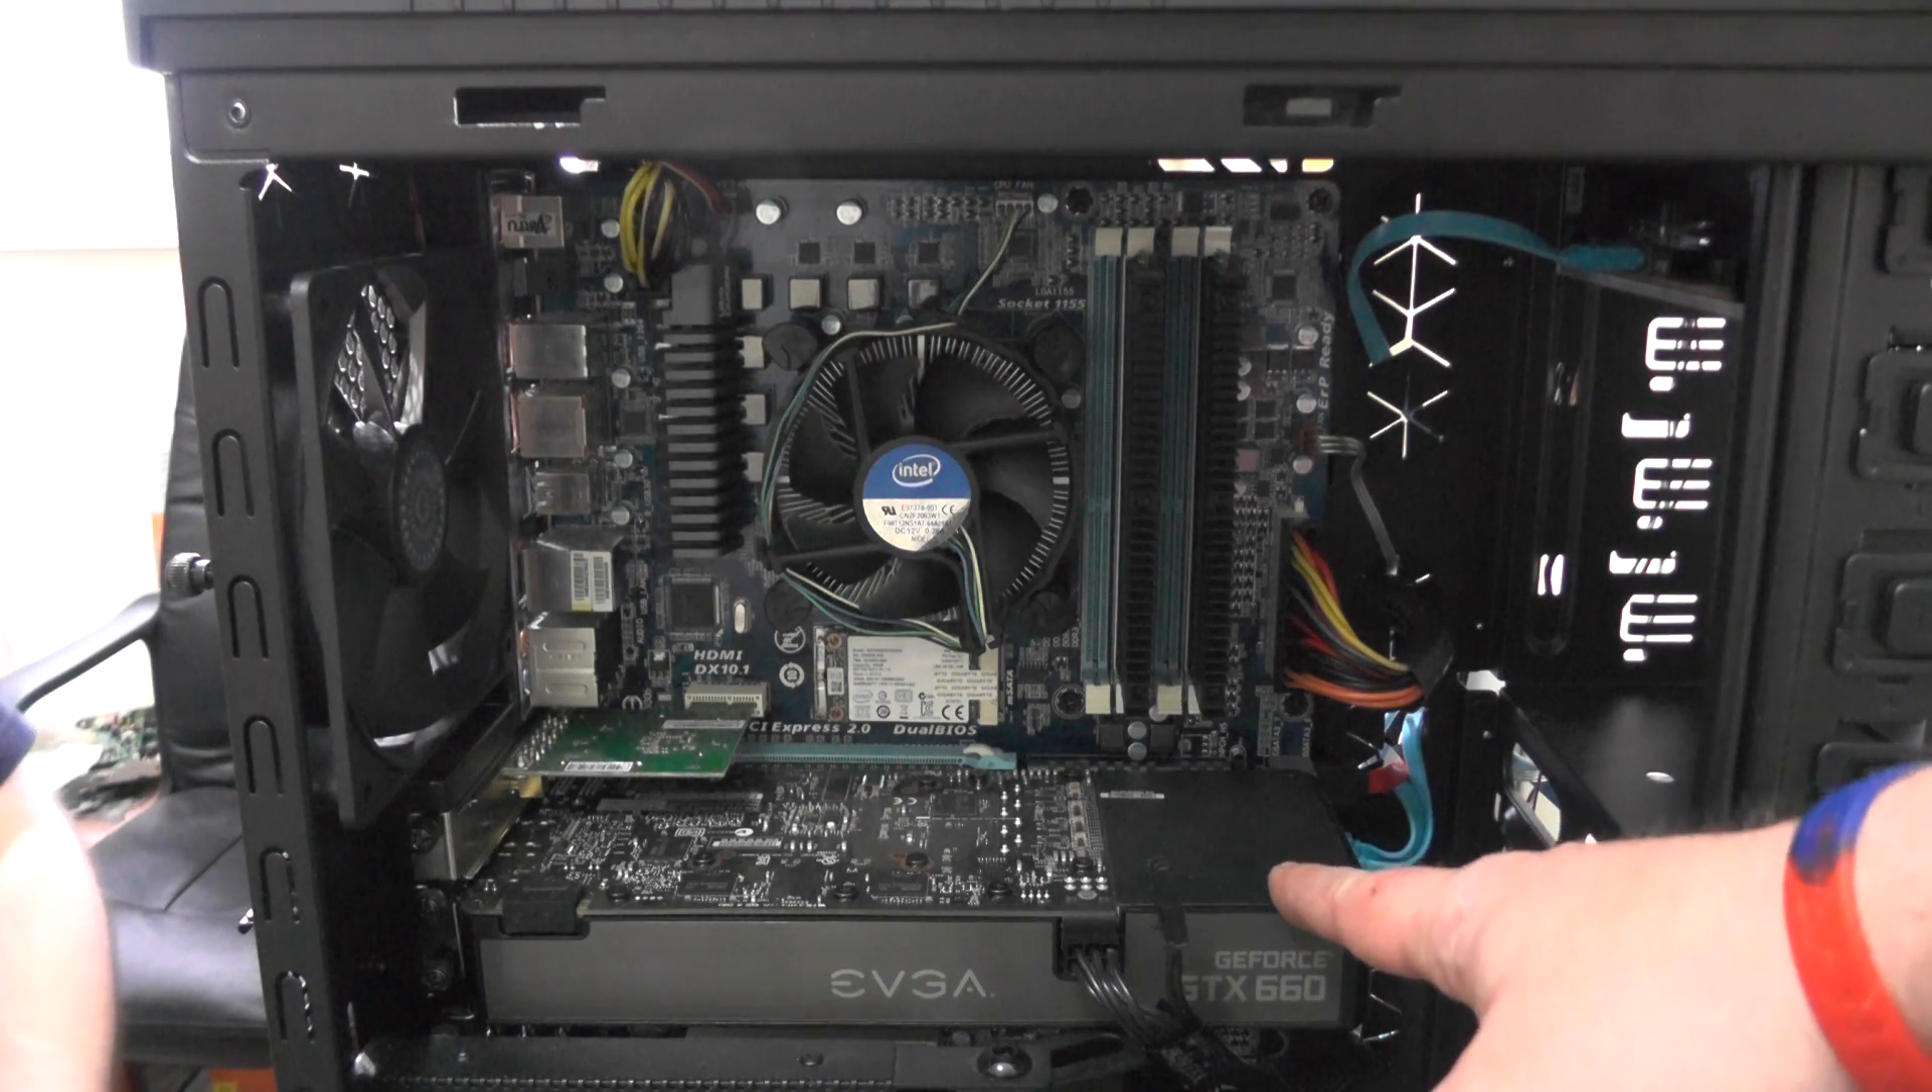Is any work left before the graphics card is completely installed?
No.